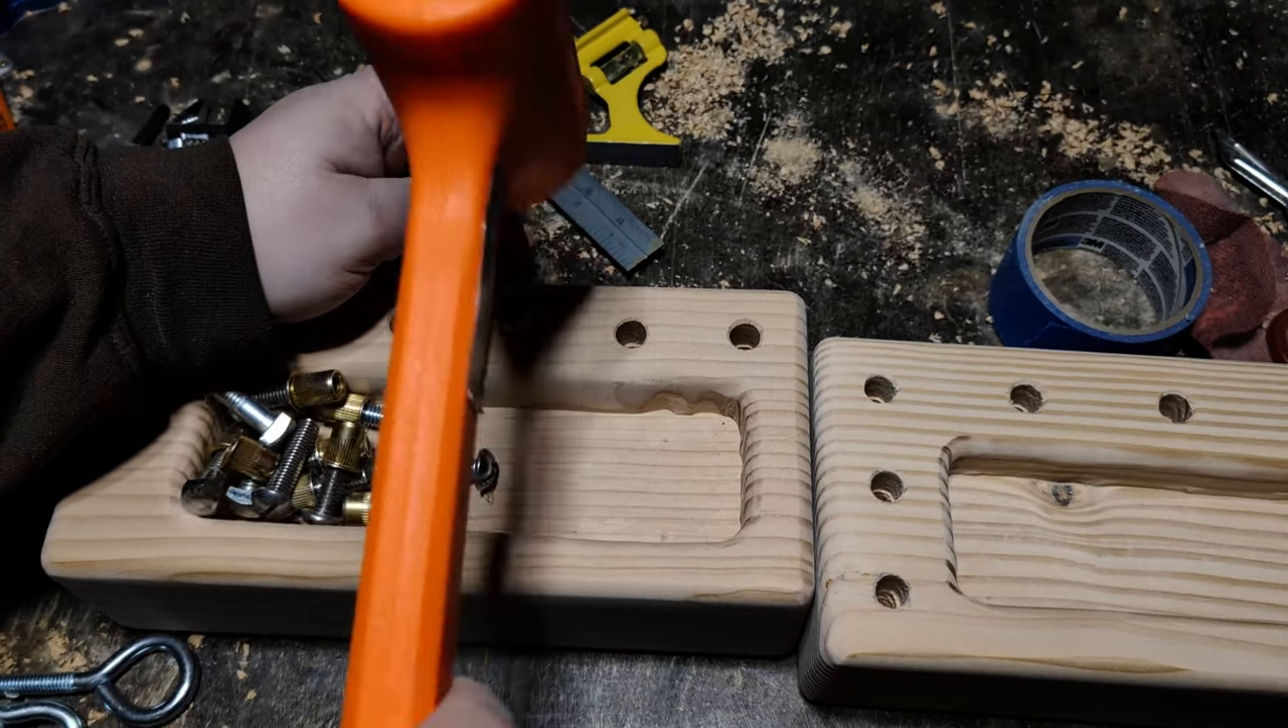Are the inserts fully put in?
No.